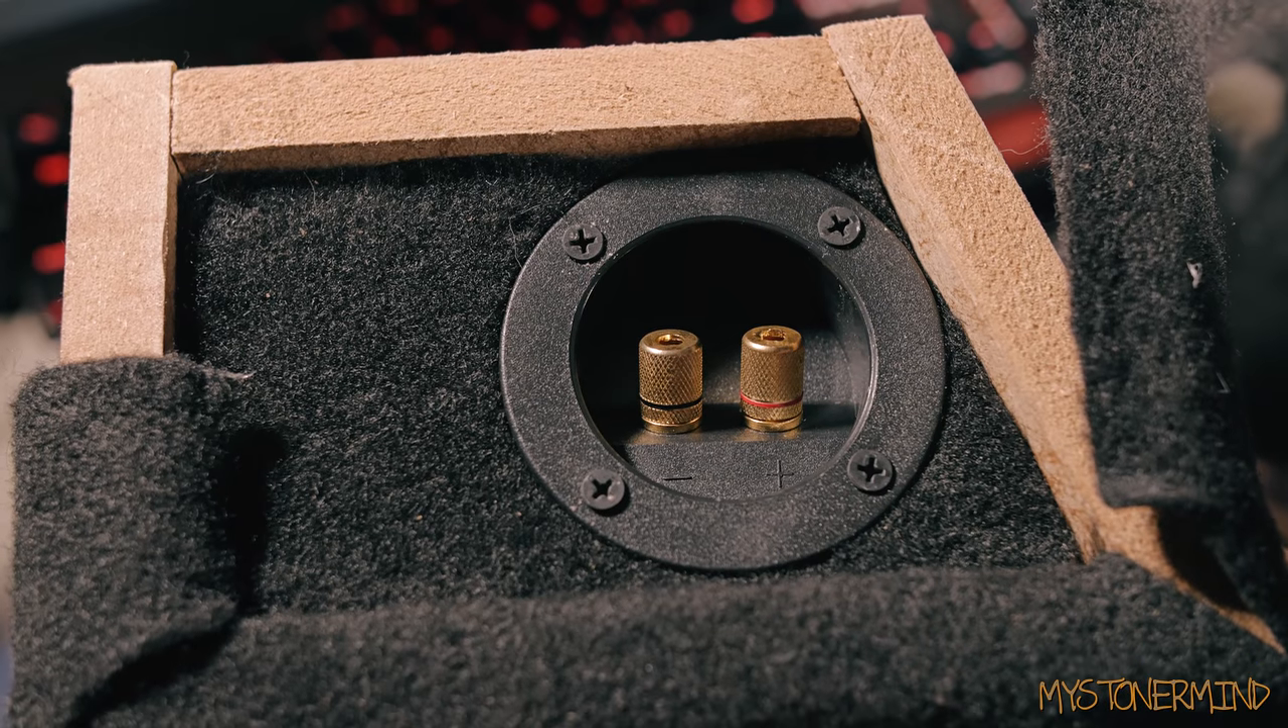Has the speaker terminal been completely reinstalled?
Yes.